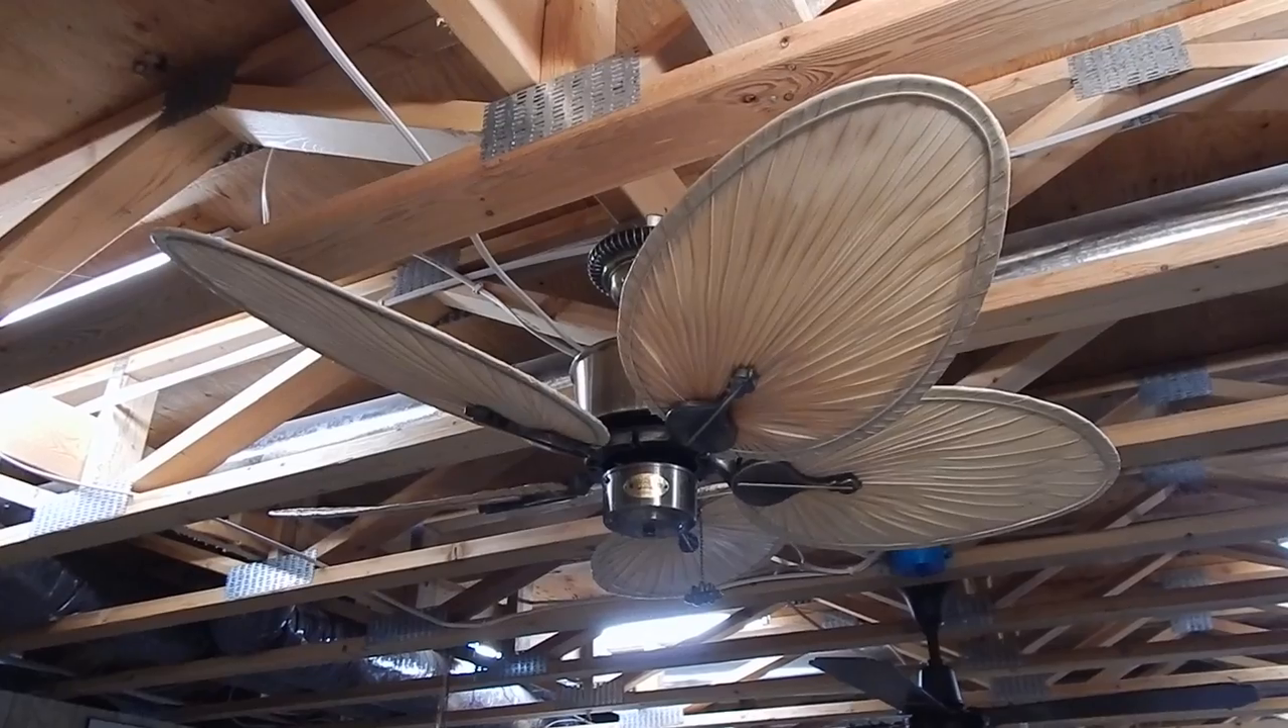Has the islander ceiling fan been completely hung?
Yes.